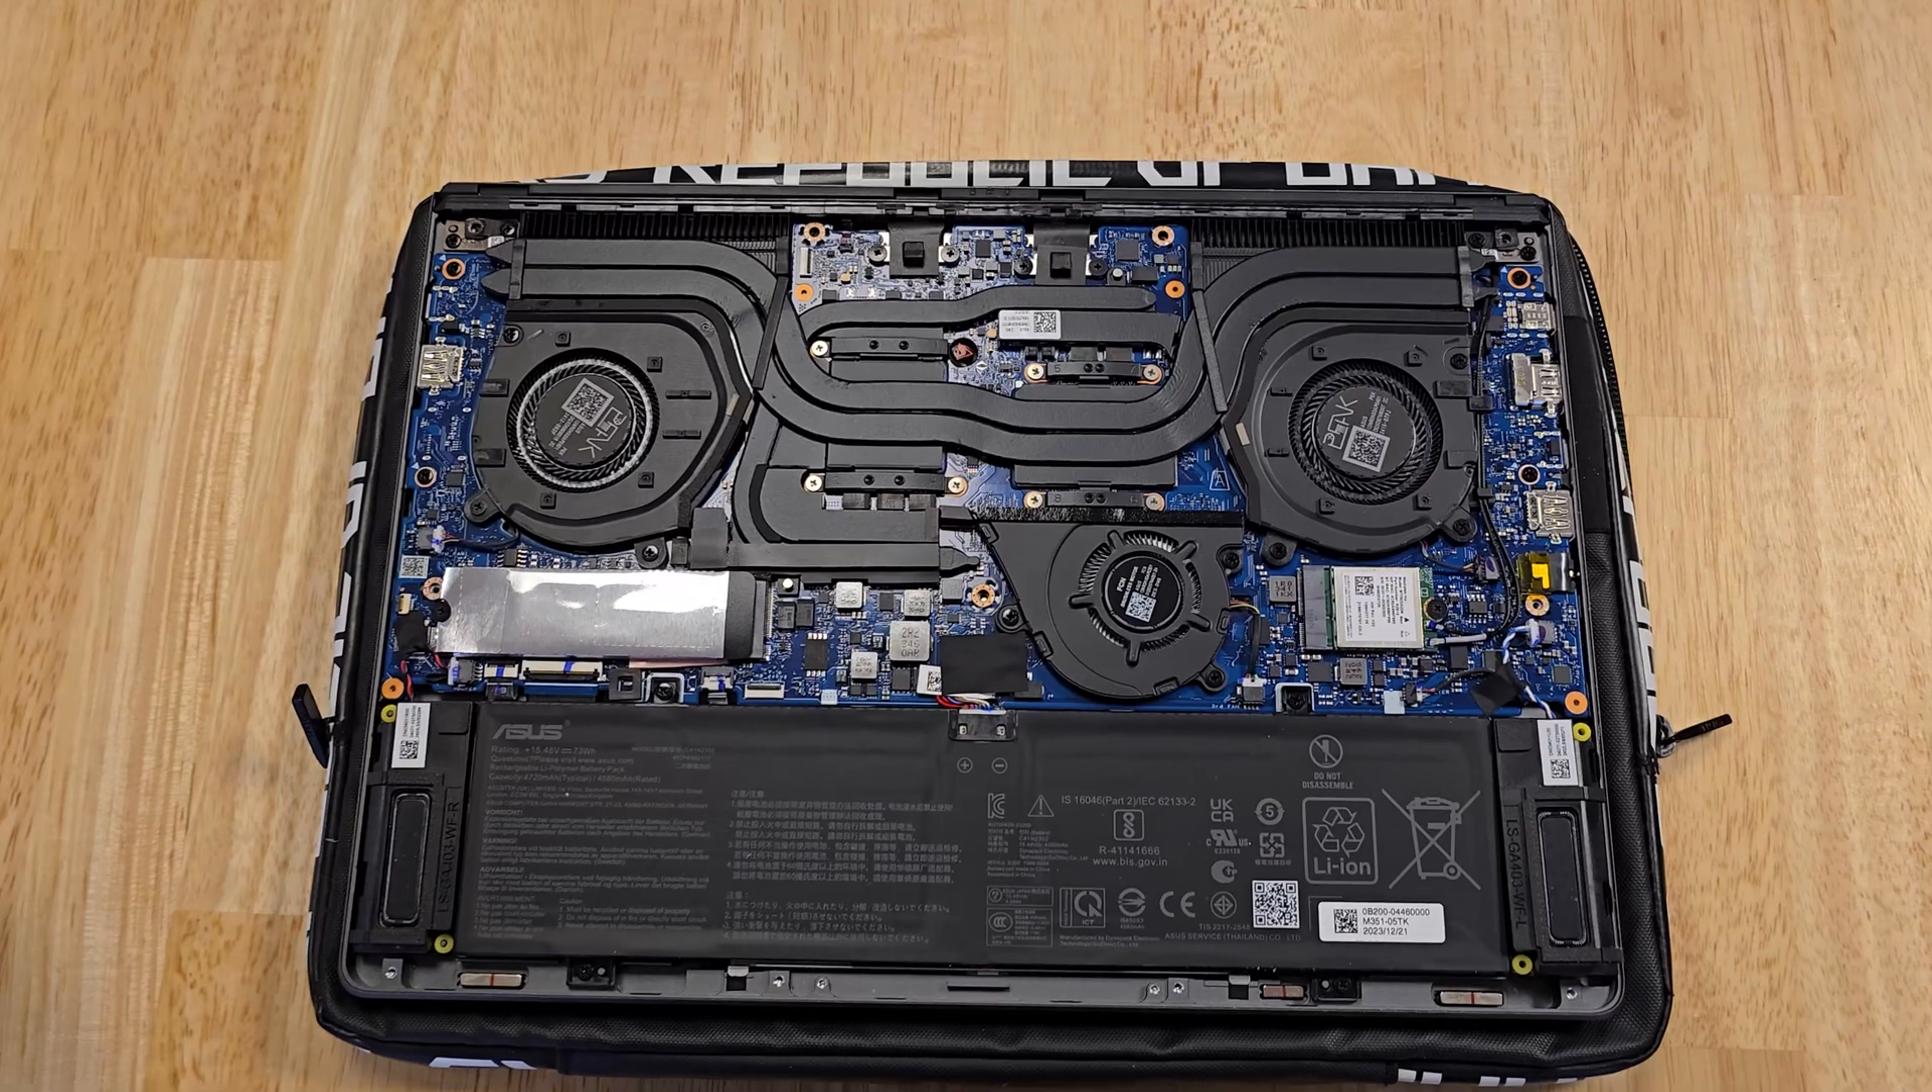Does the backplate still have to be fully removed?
No.